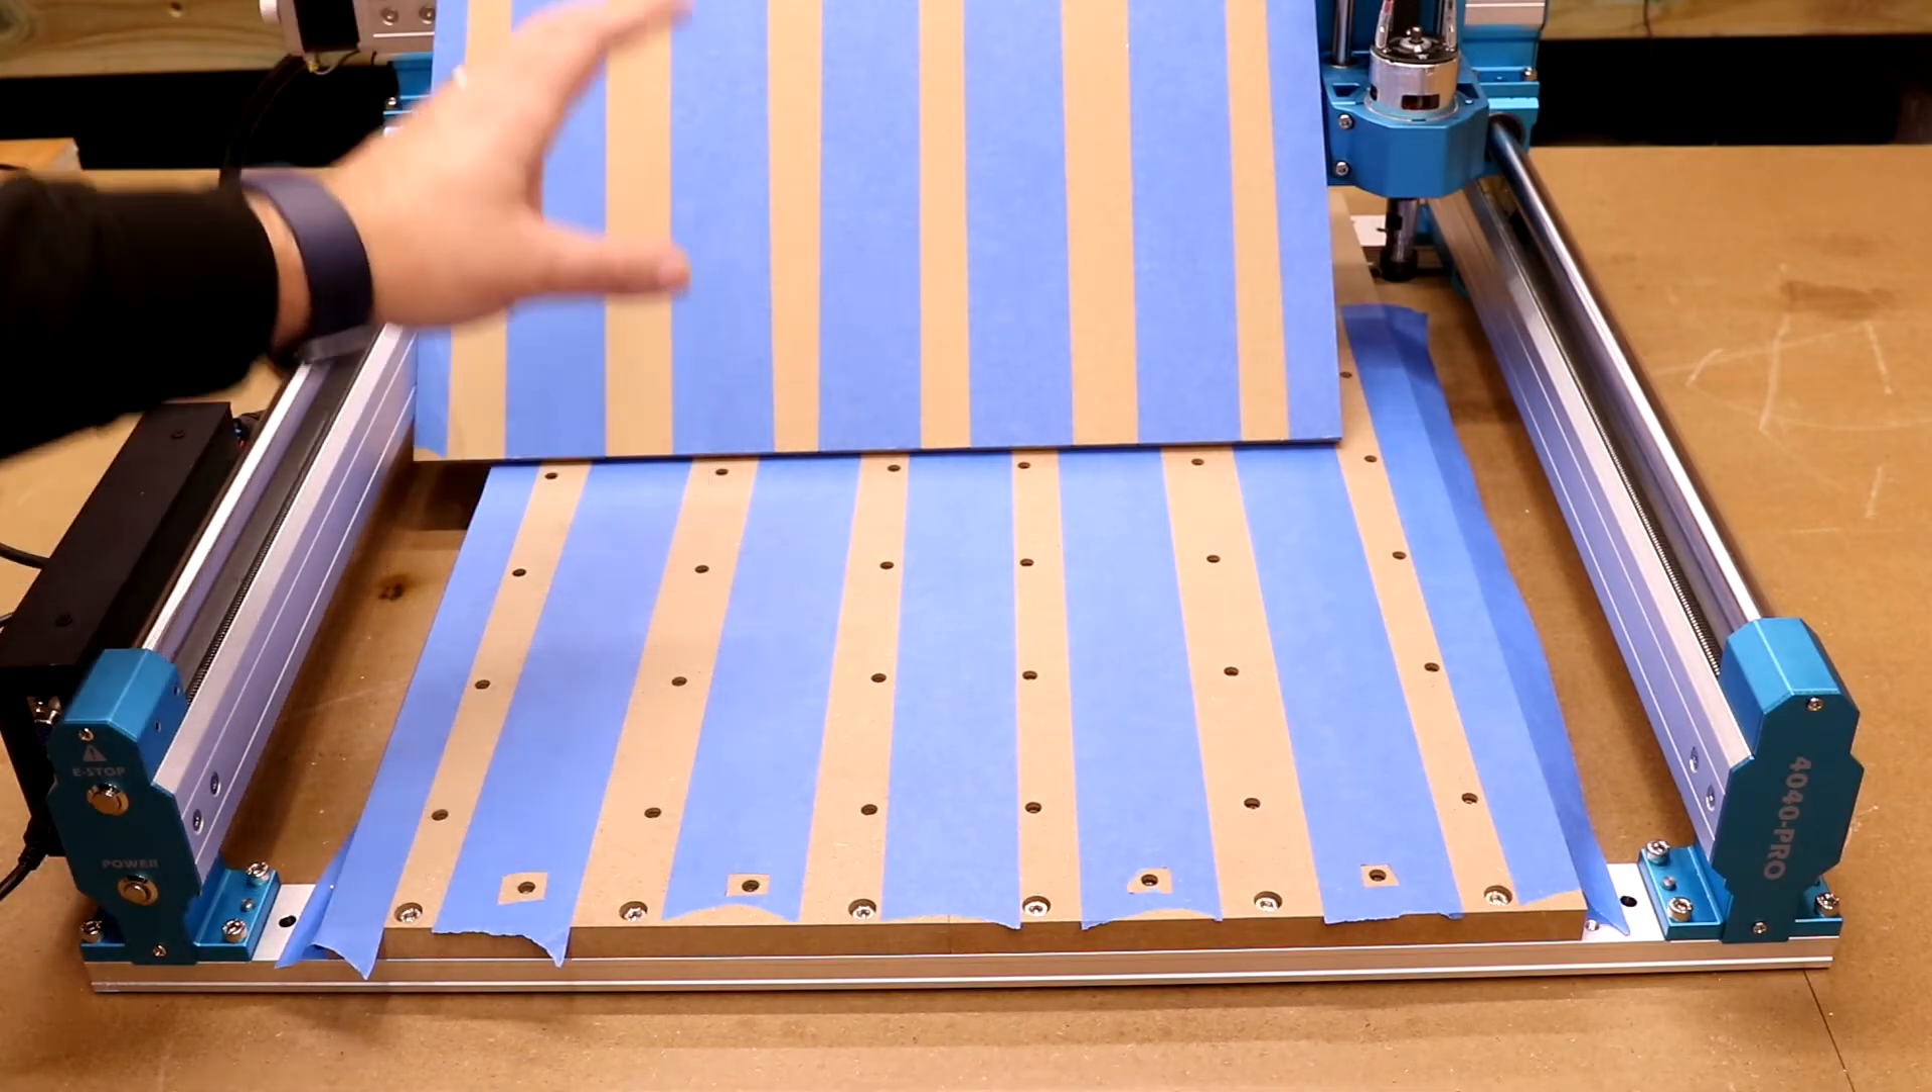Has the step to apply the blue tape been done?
Yes.